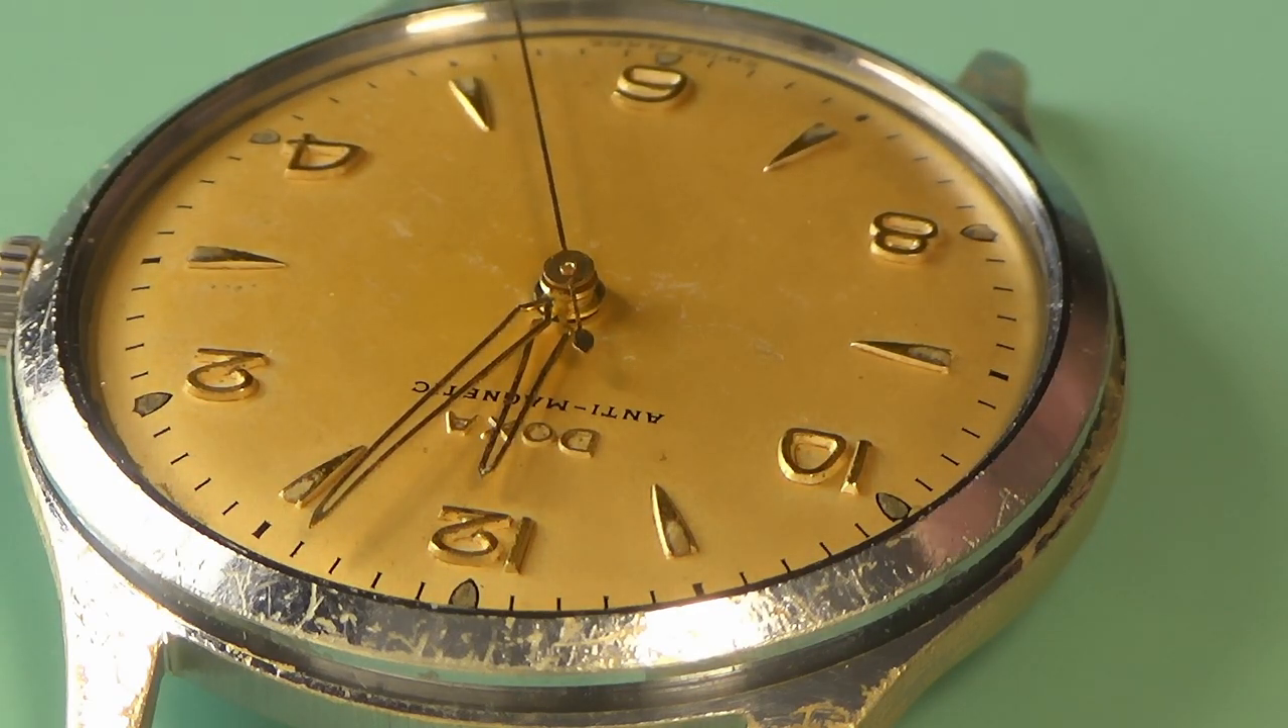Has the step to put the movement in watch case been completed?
Yes.